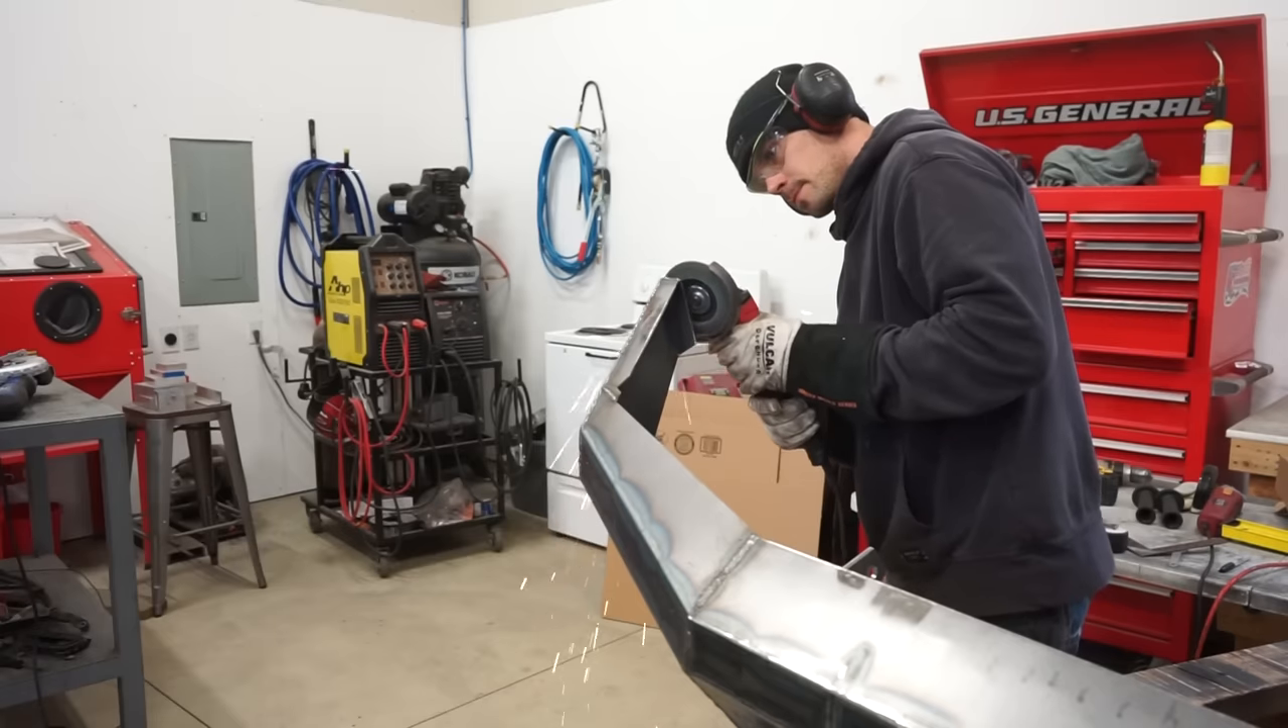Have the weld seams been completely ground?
No.